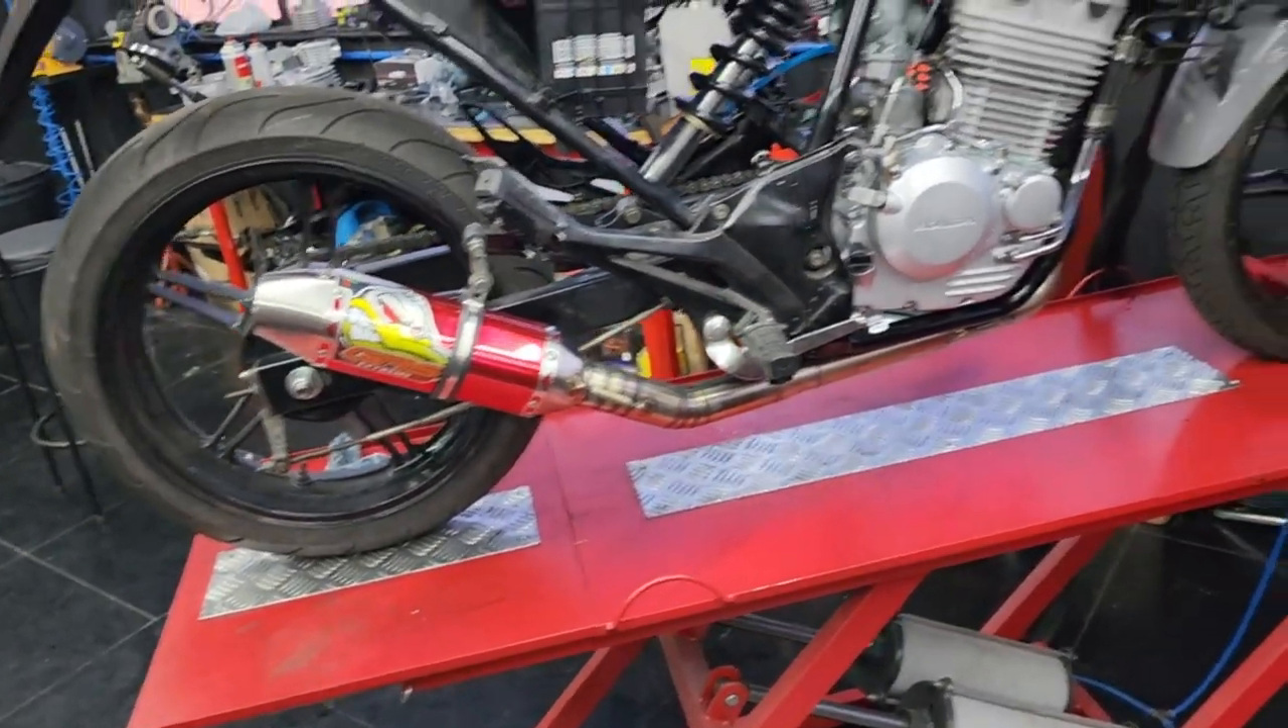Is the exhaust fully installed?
Yes.